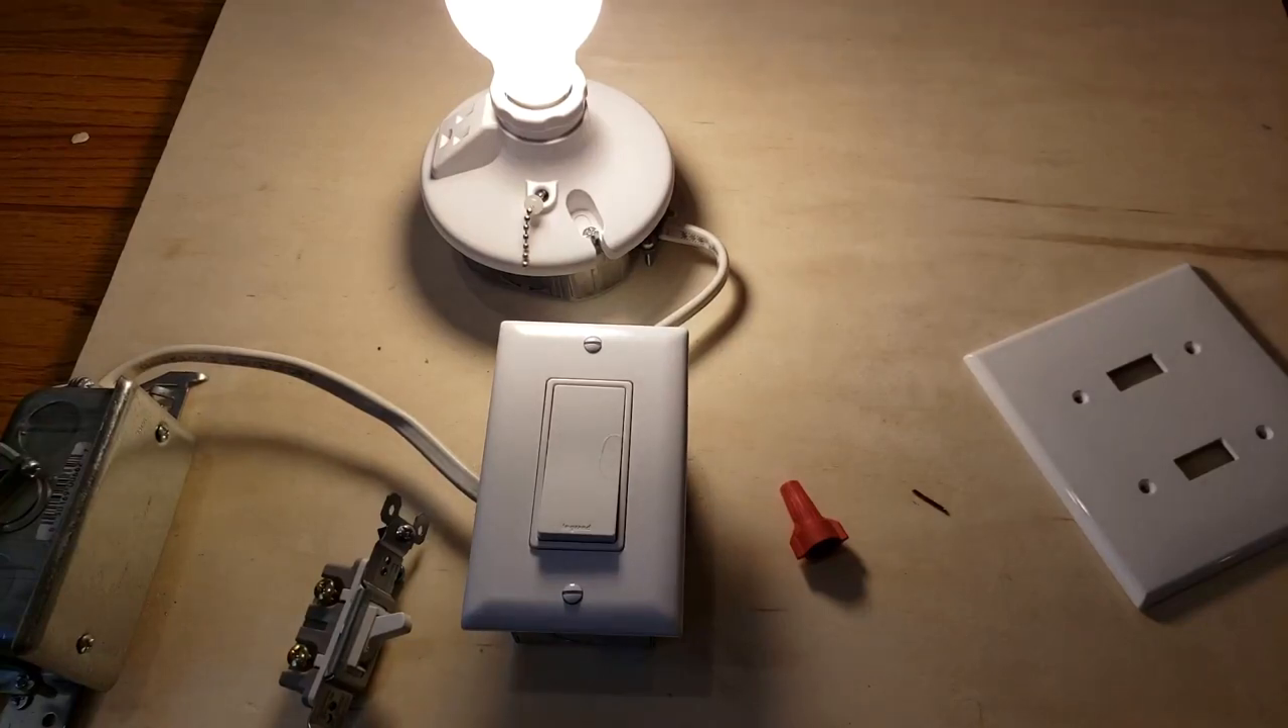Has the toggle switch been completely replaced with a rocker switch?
Yes.